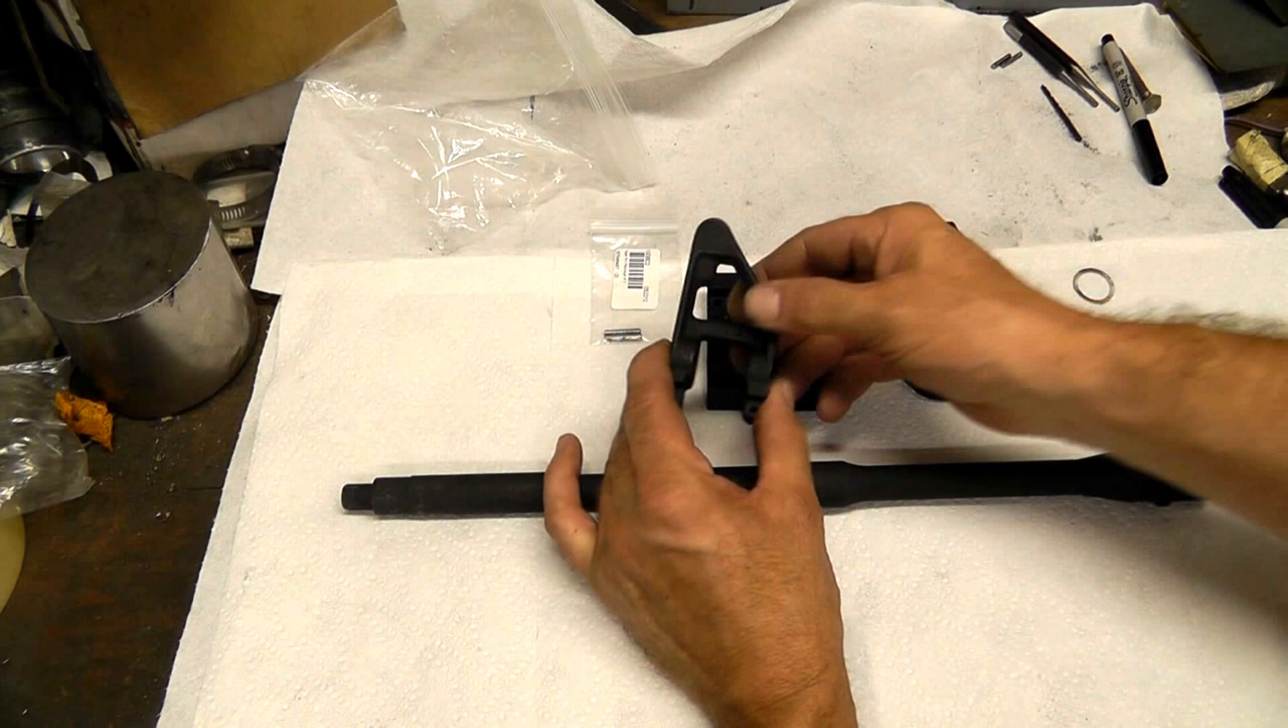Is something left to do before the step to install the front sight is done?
Yes.